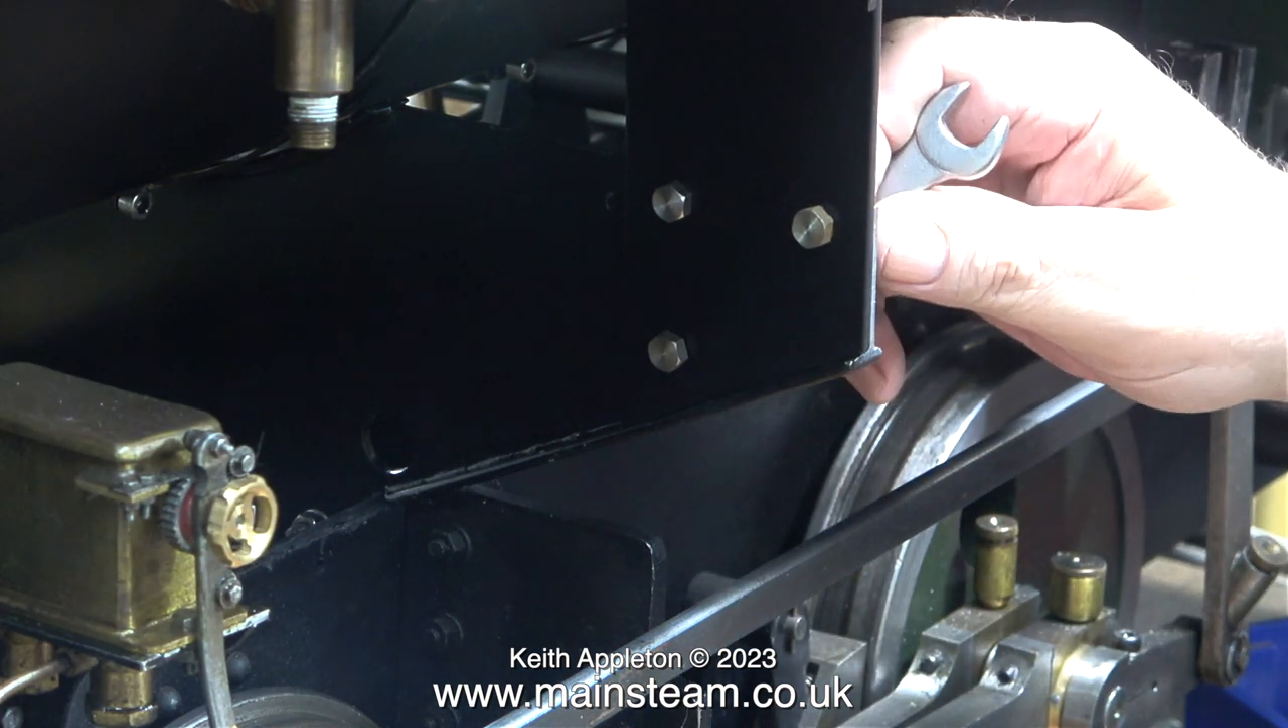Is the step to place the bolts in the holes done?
Yes.